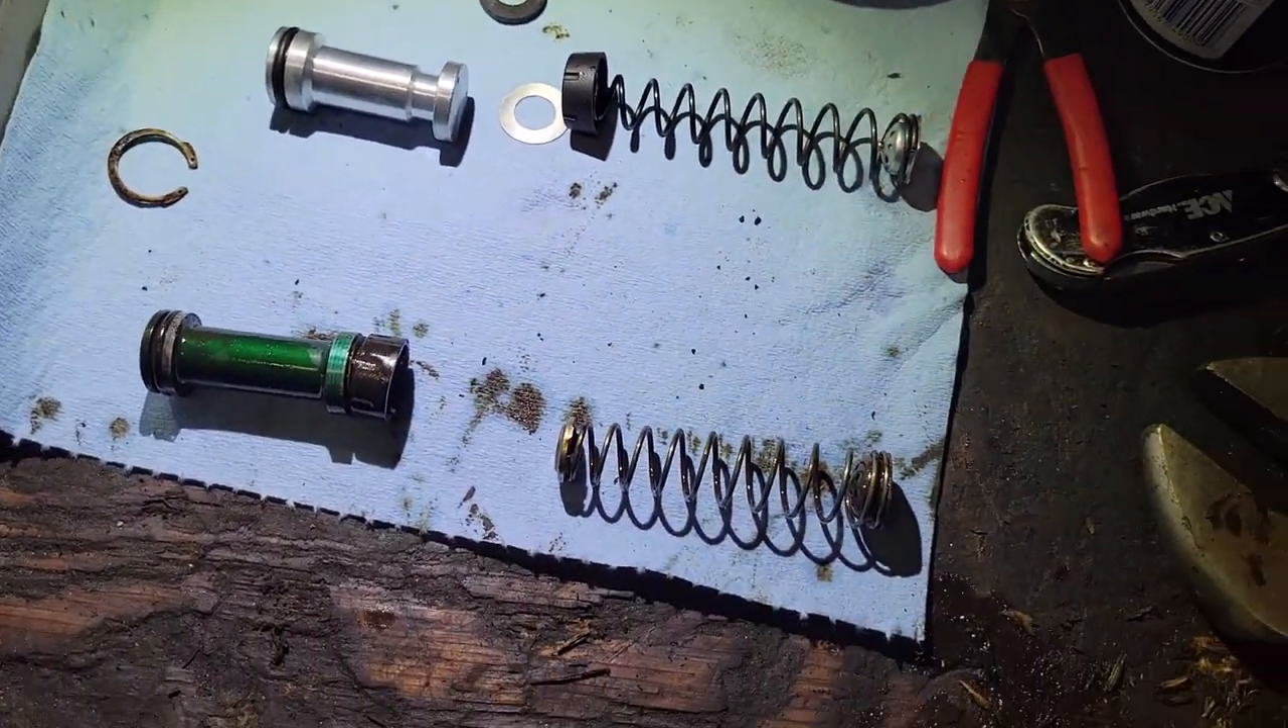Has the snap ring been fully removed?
Yes.